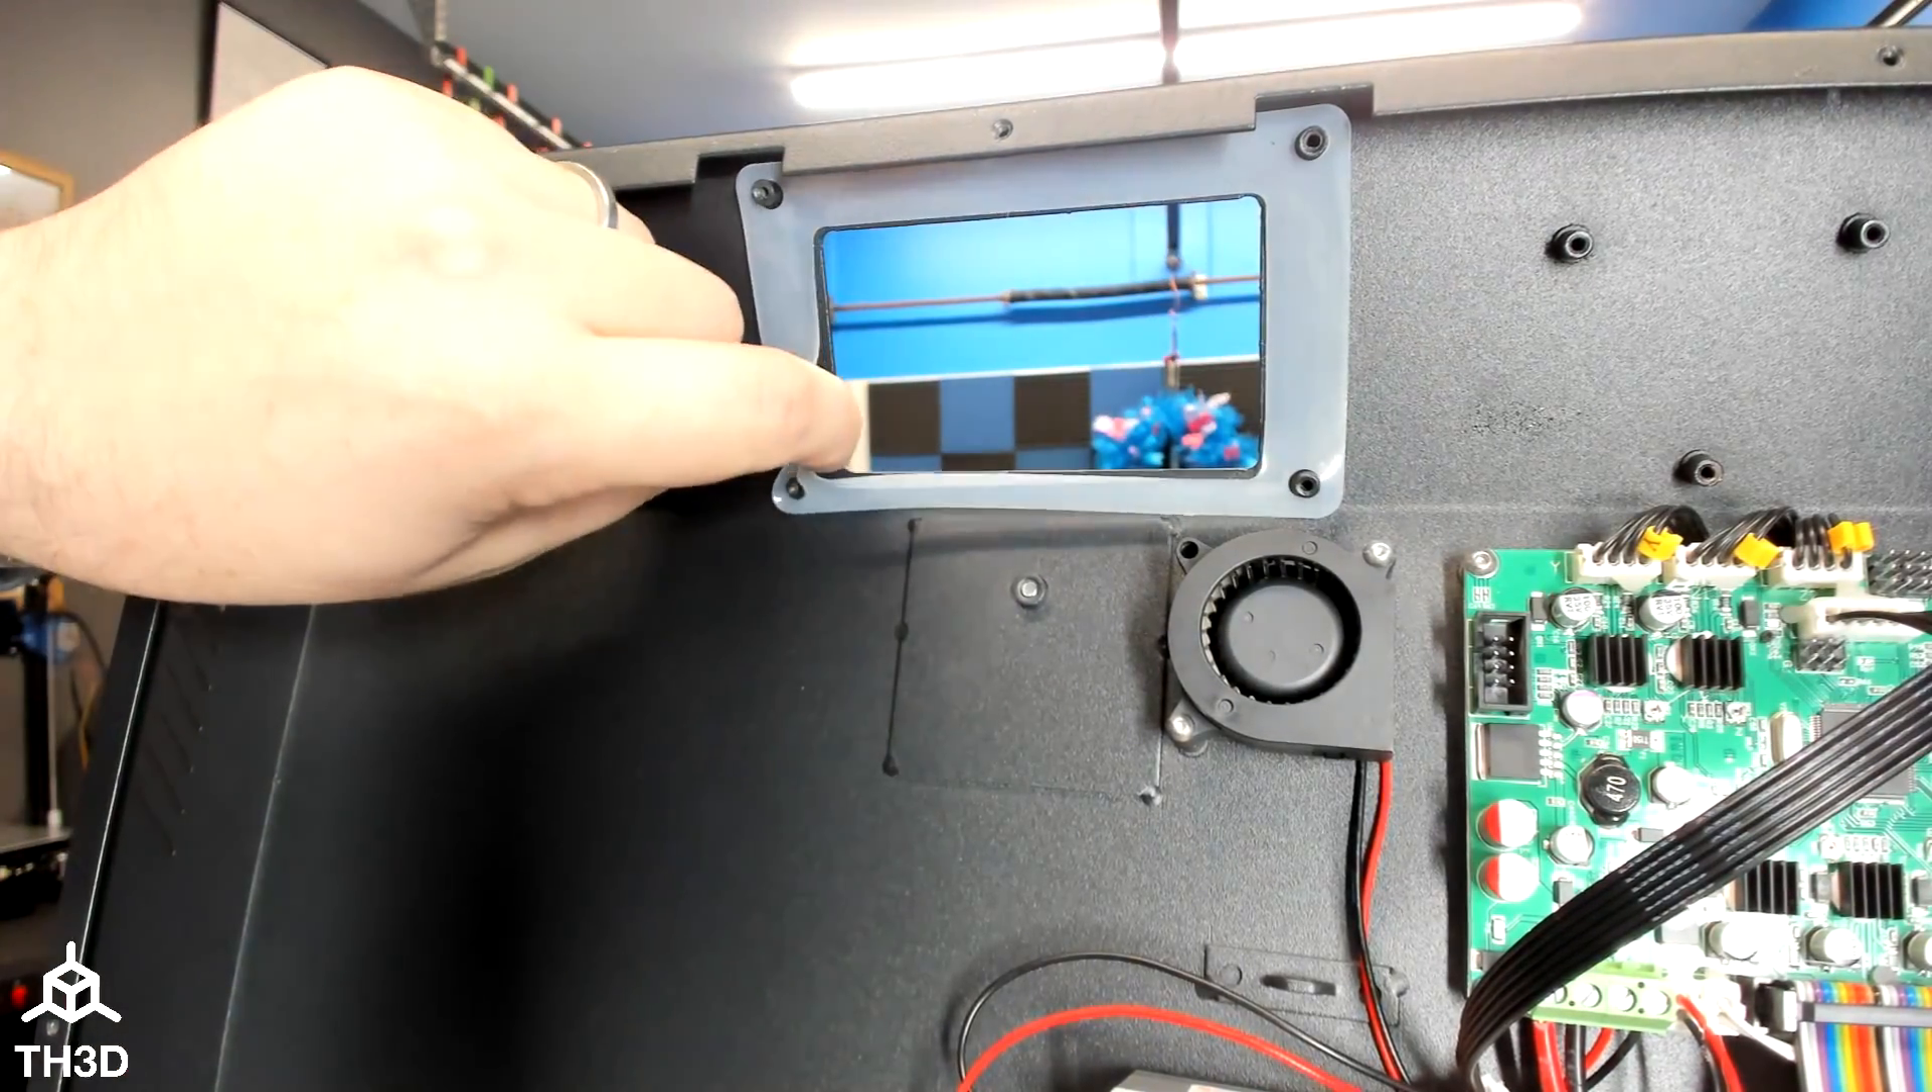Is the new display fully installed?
No.